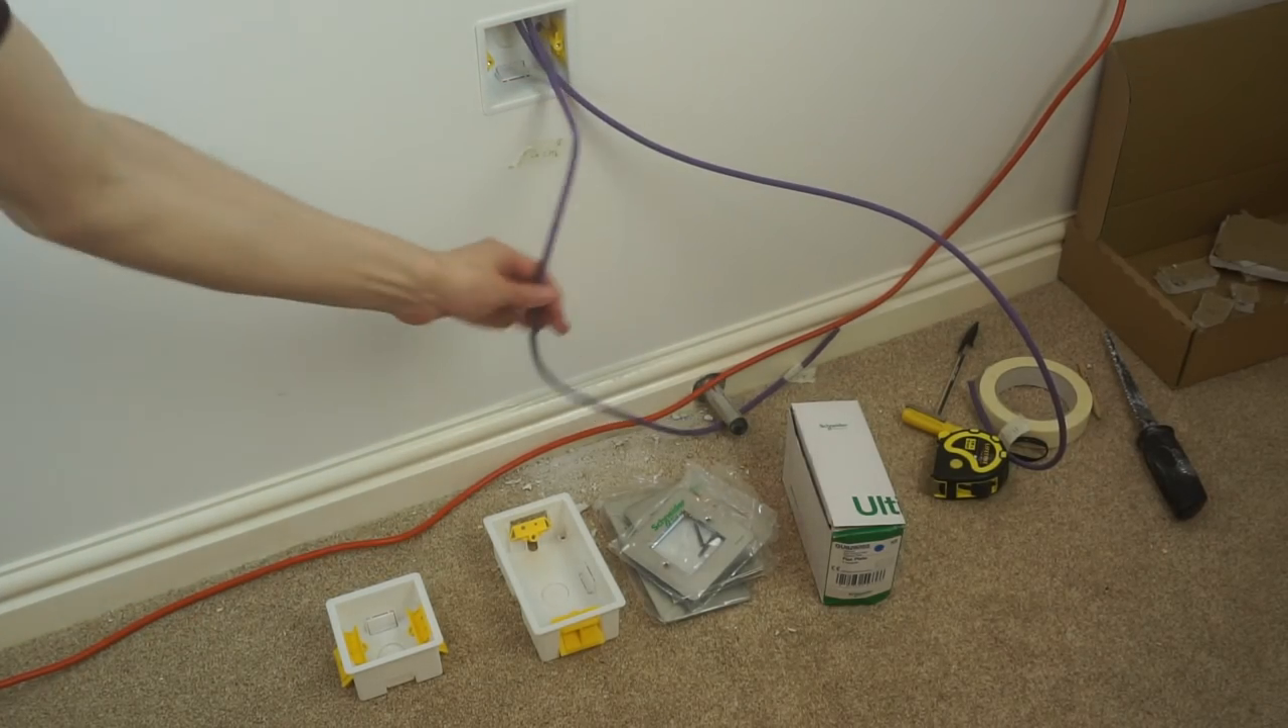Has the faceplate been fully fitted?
No.